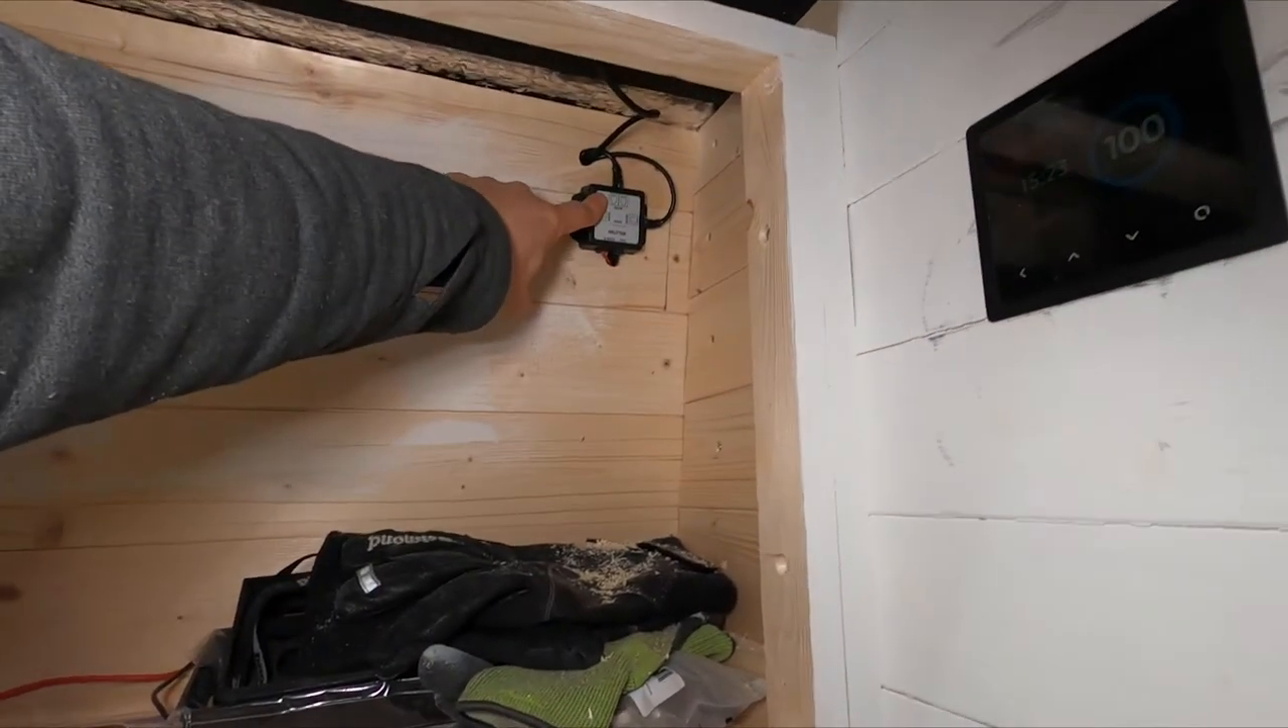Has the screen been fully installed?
Yes.